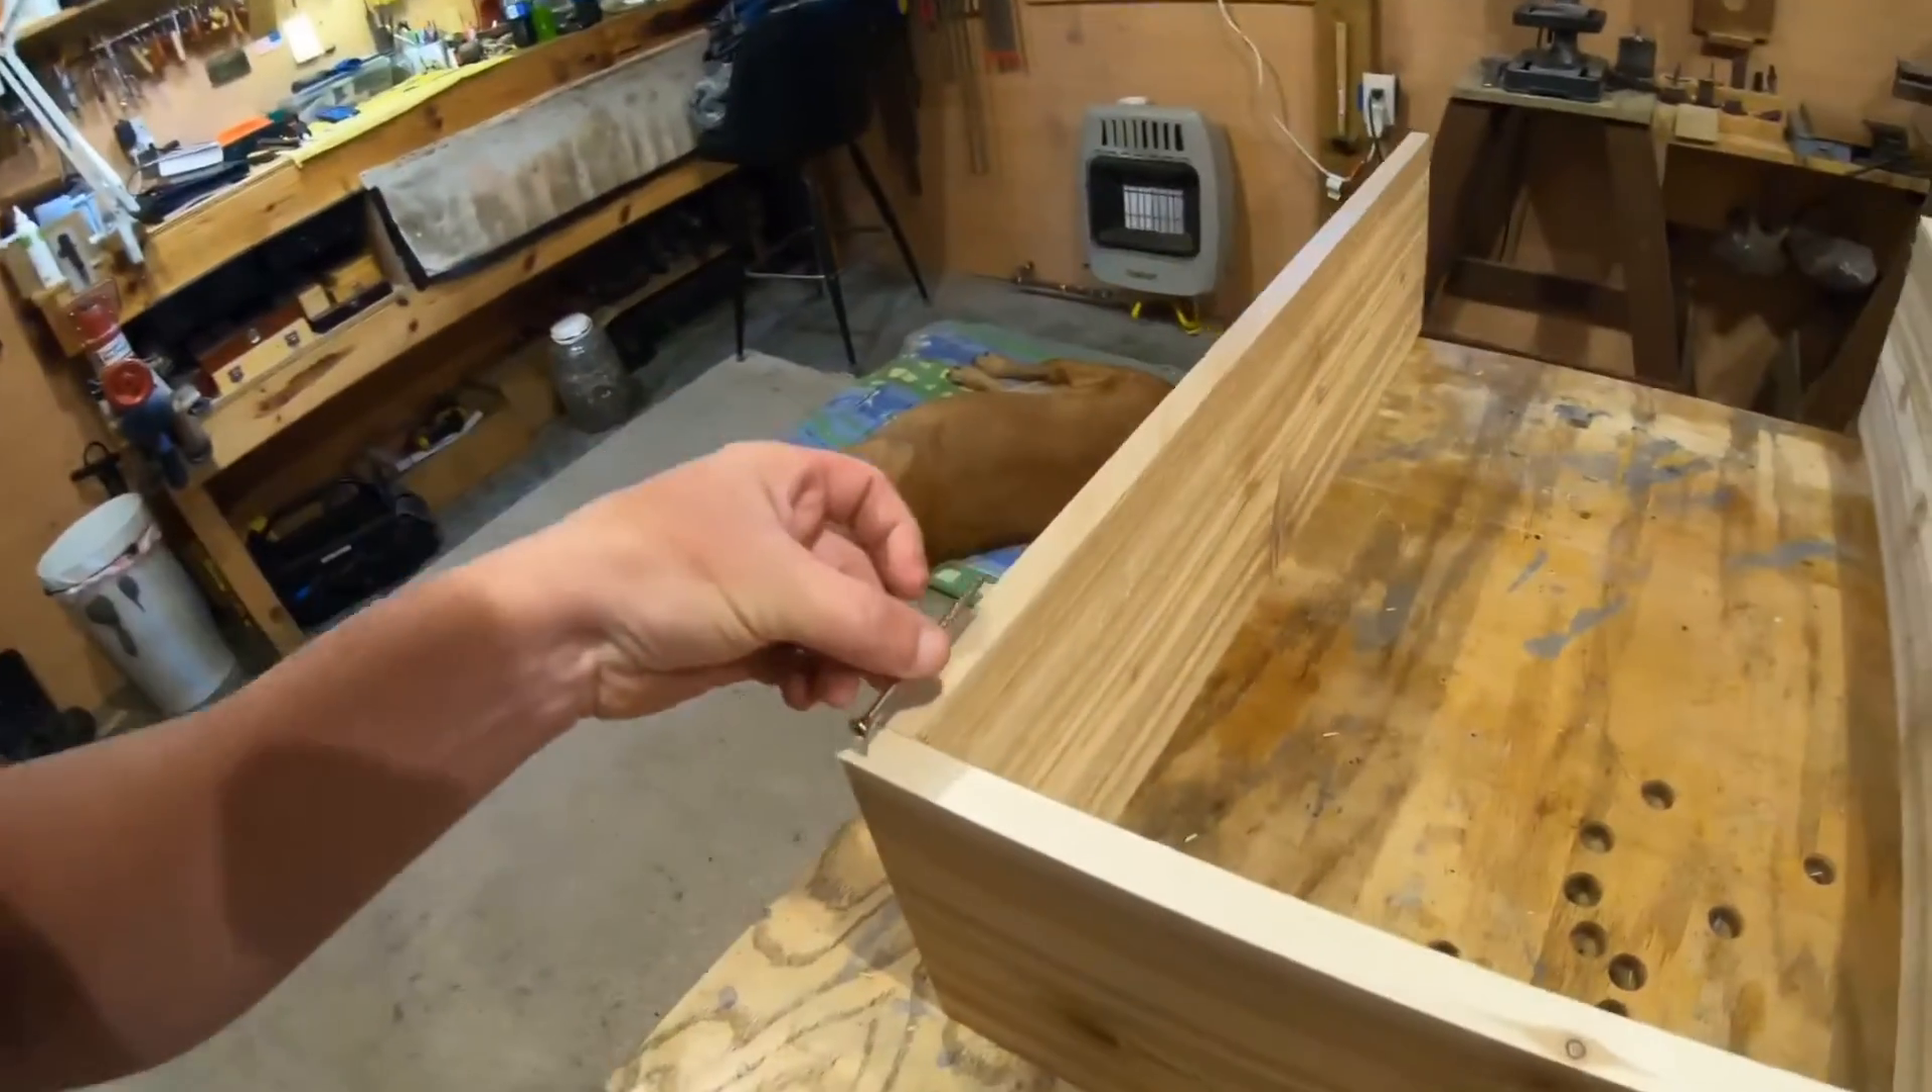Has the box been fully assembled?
No.